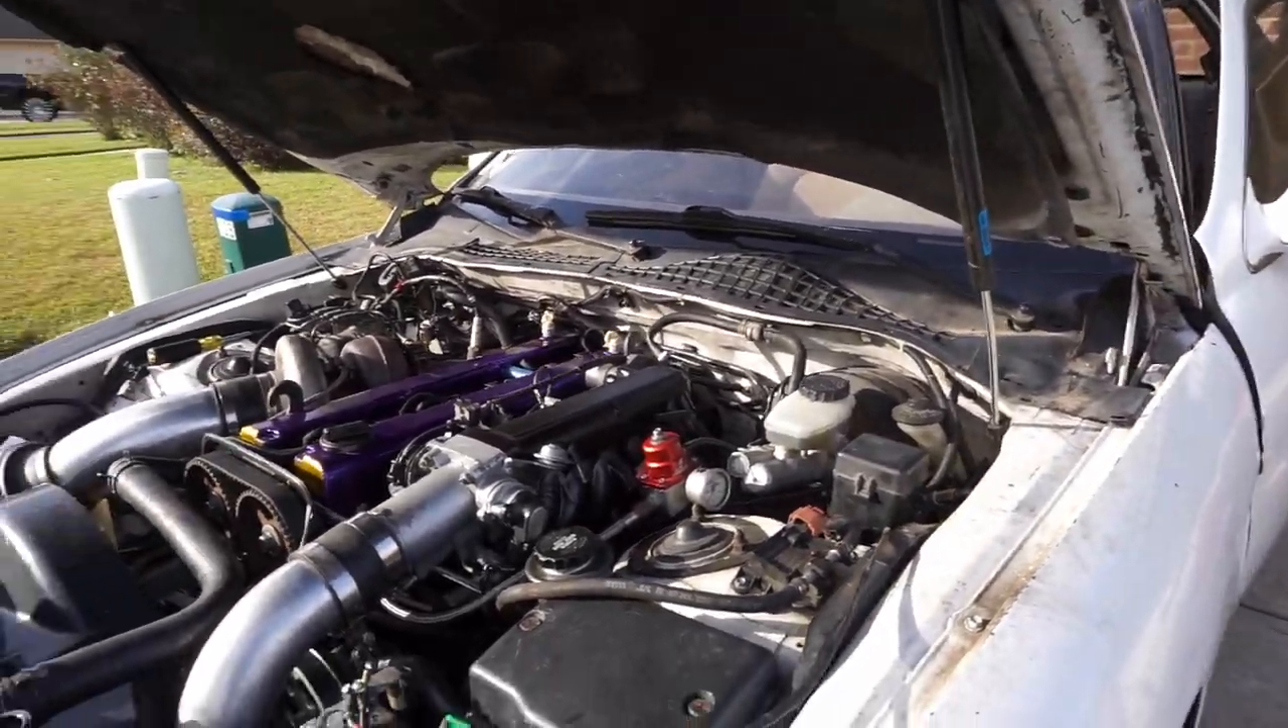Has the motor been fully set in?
Yes.